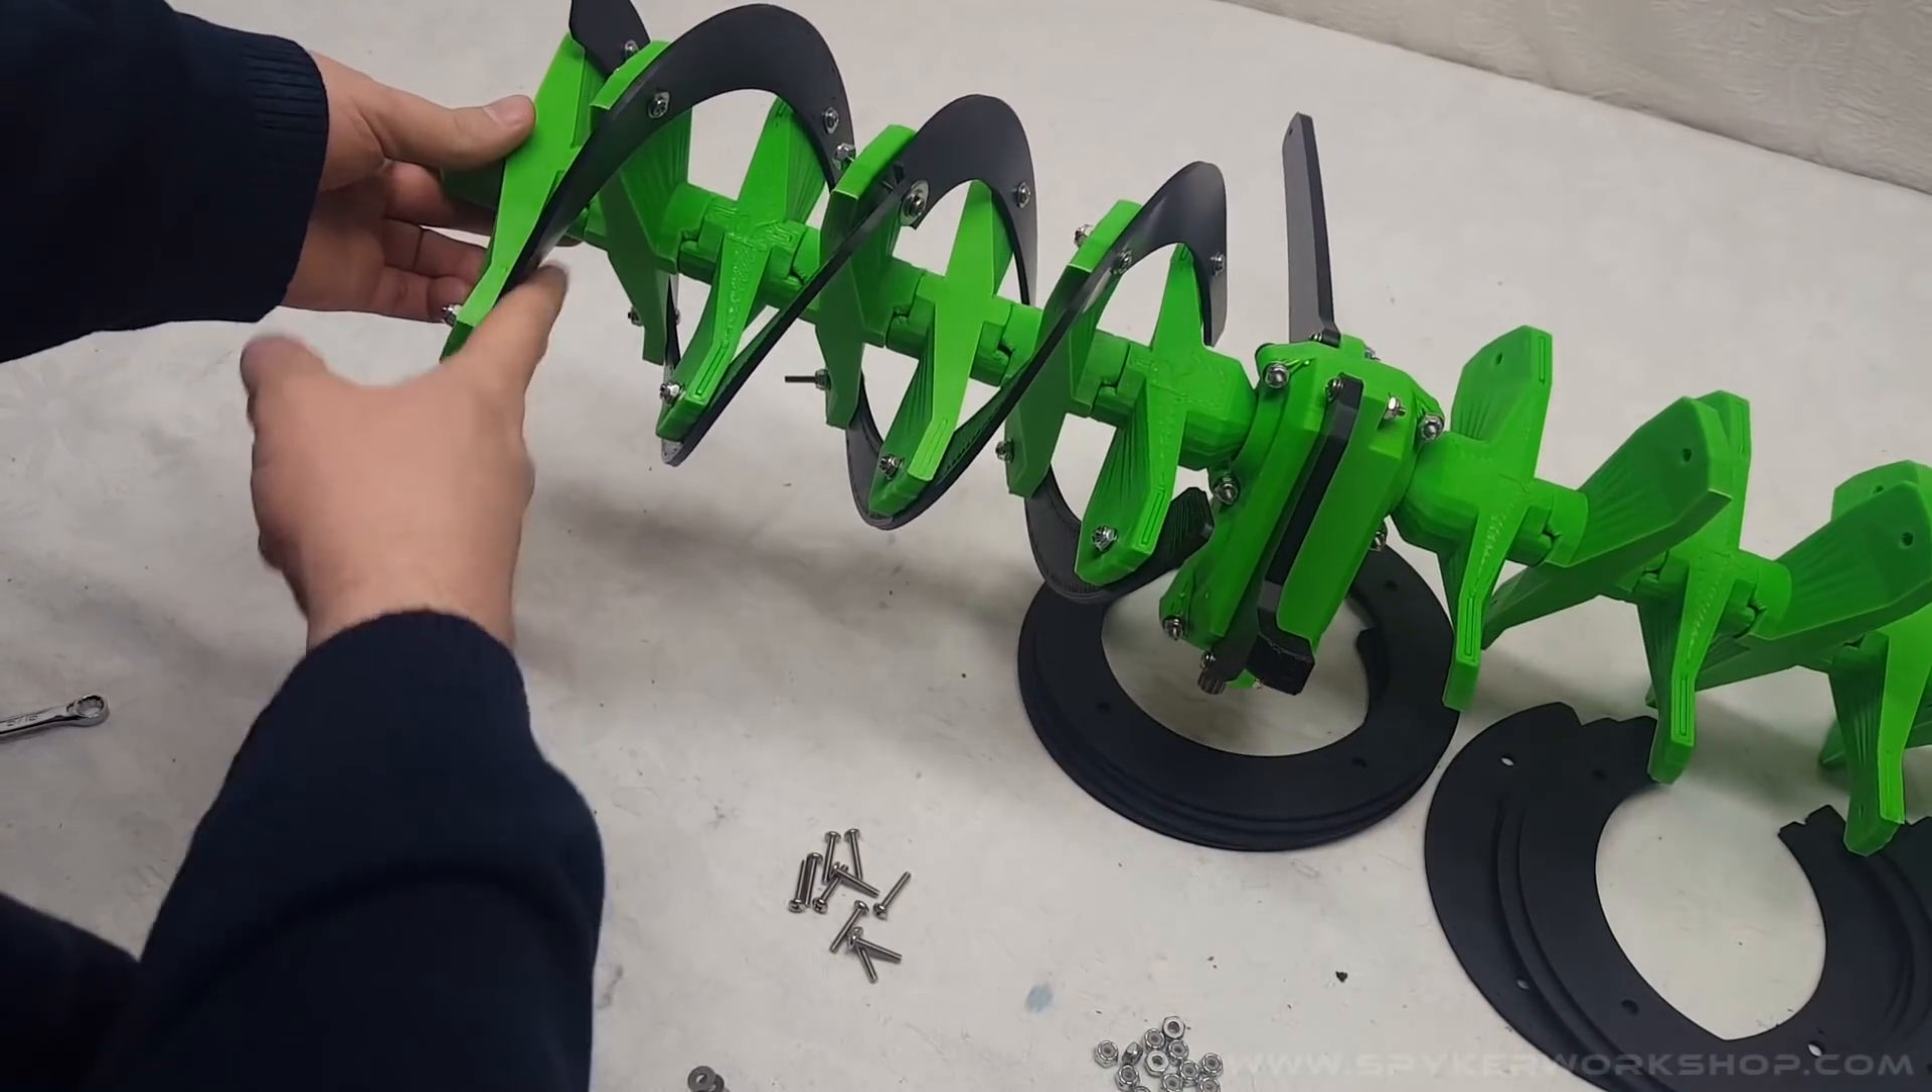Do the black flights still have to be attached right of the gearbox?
Yes.